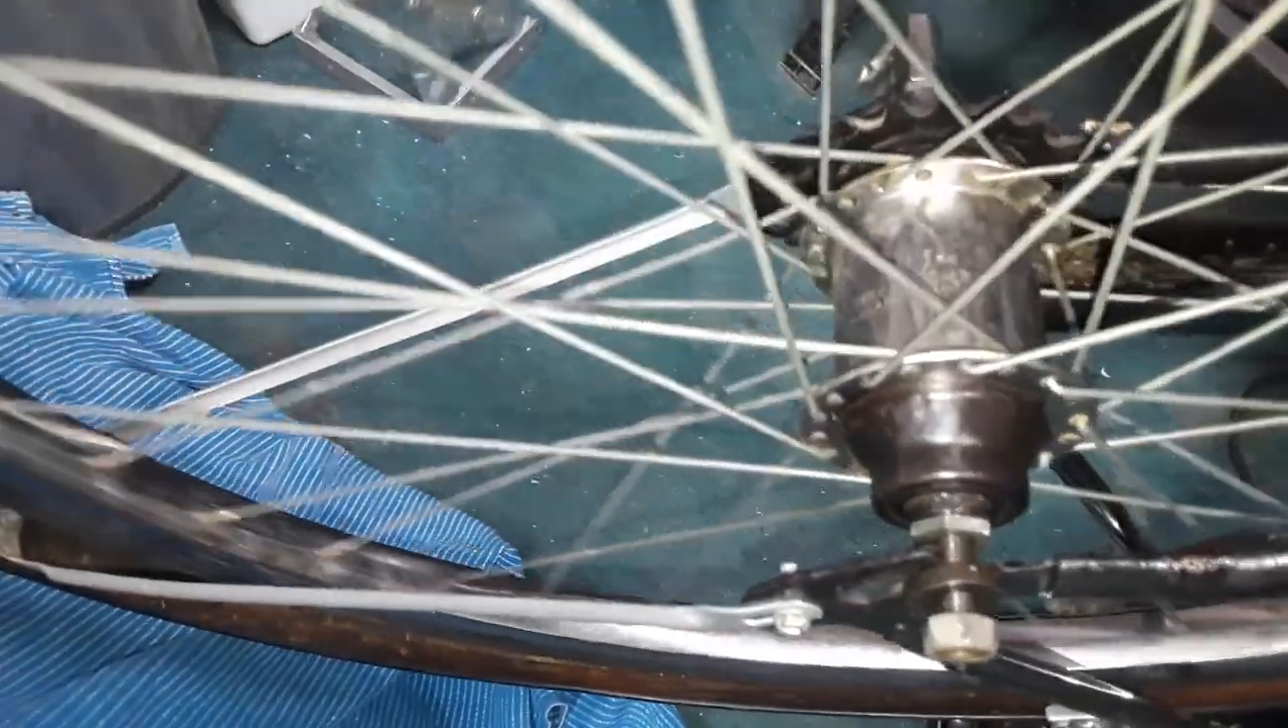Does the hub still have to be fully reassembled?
No.